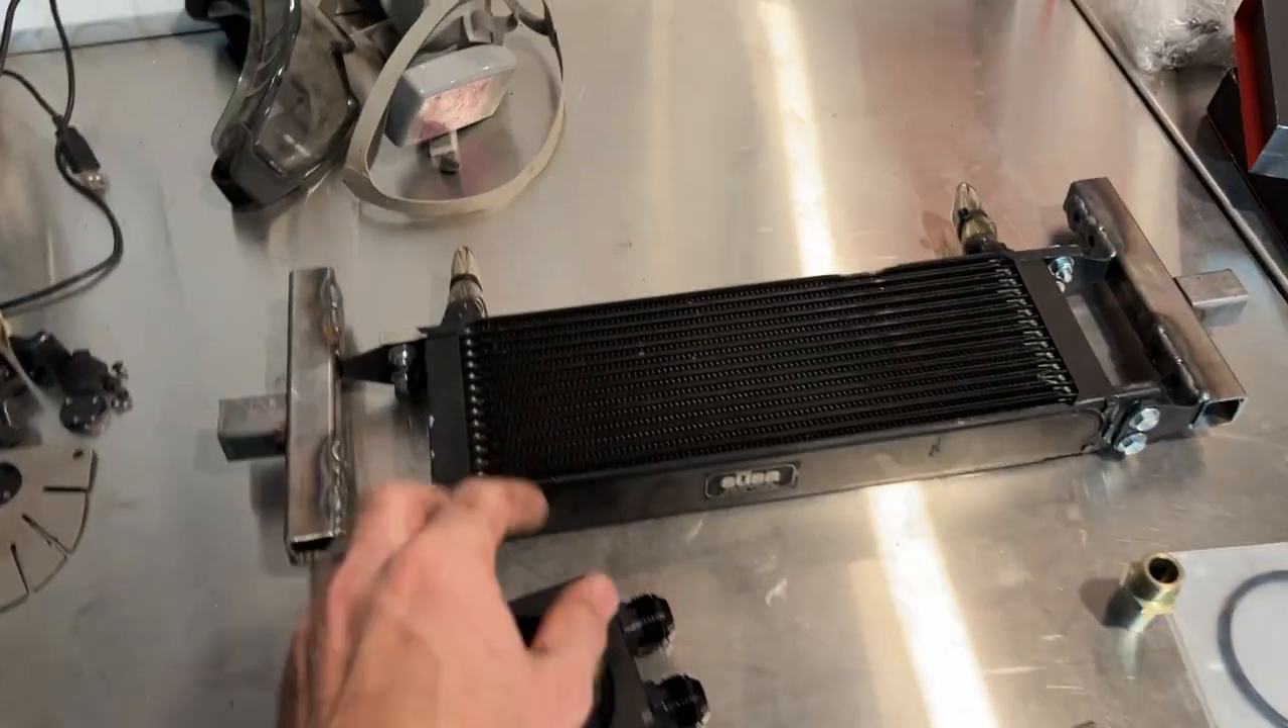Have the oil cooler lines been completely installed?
No.